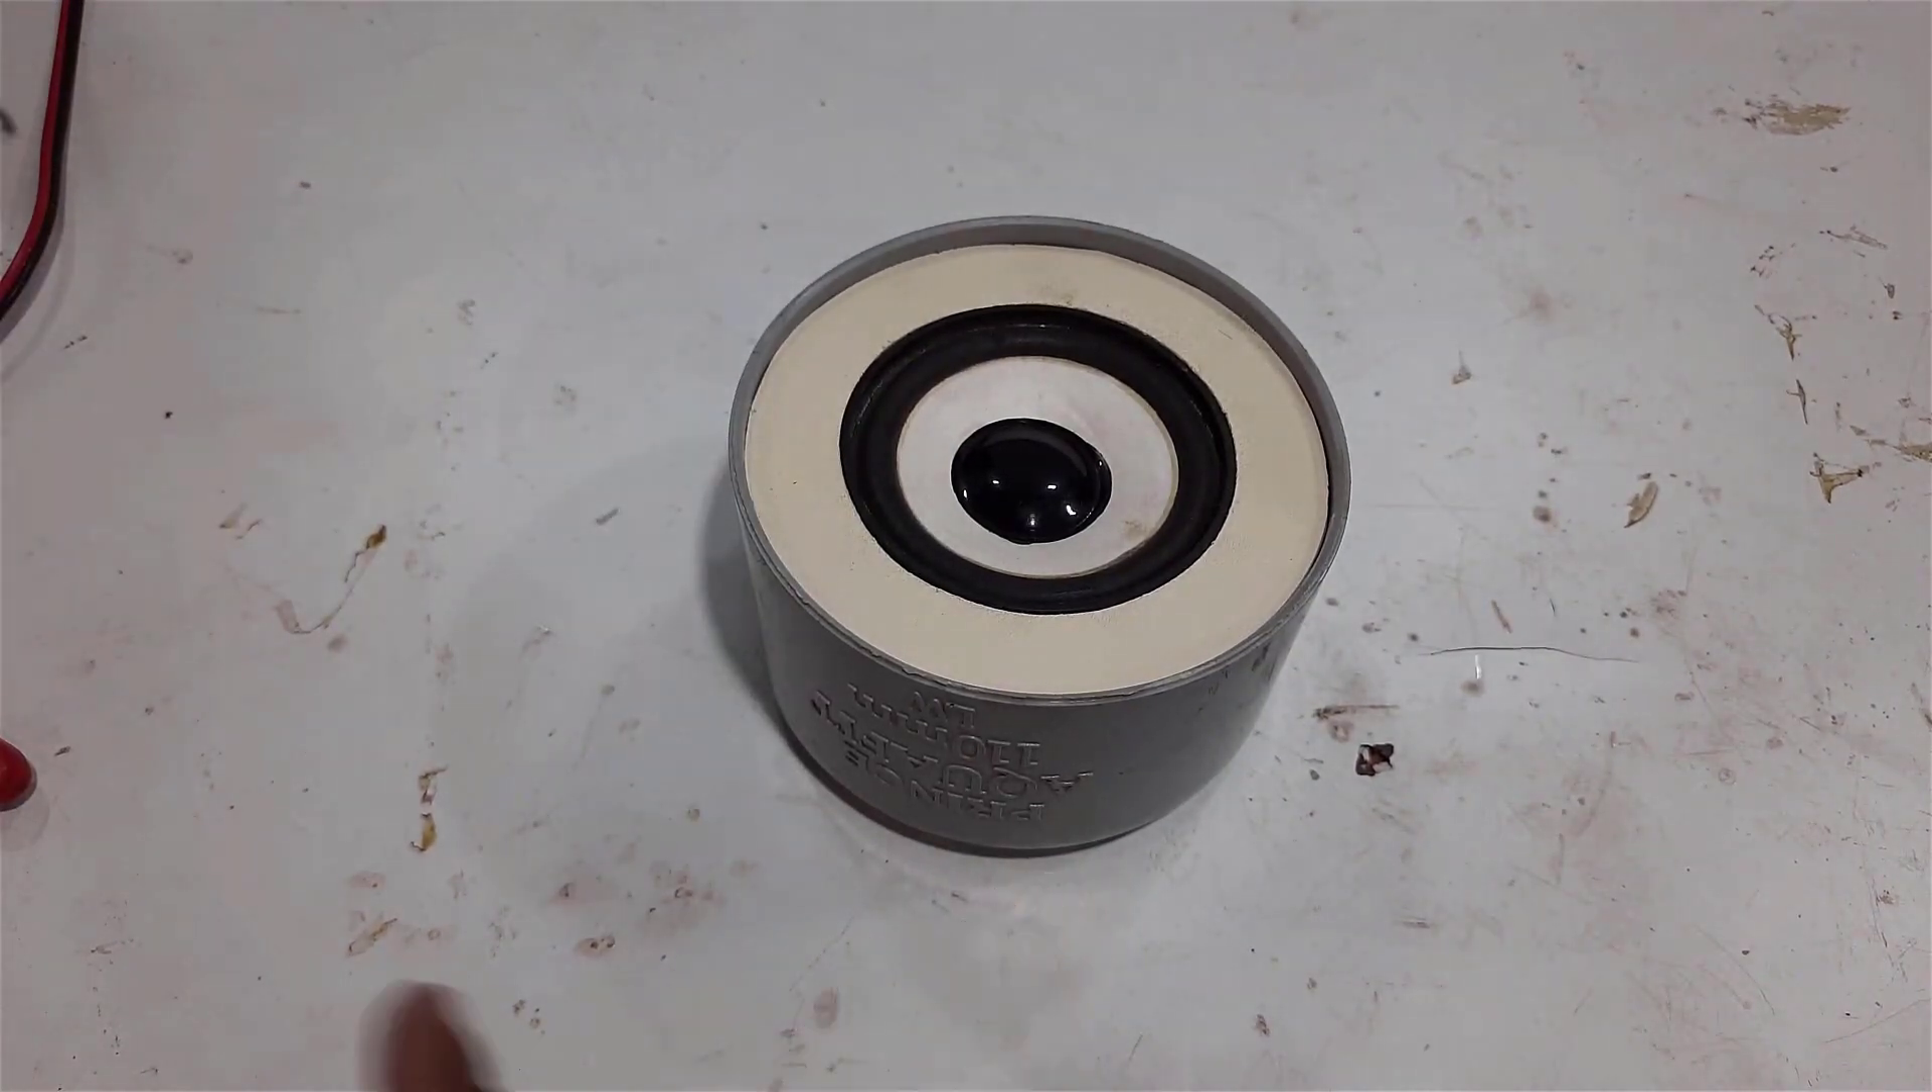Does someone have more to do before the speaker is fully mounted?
No.